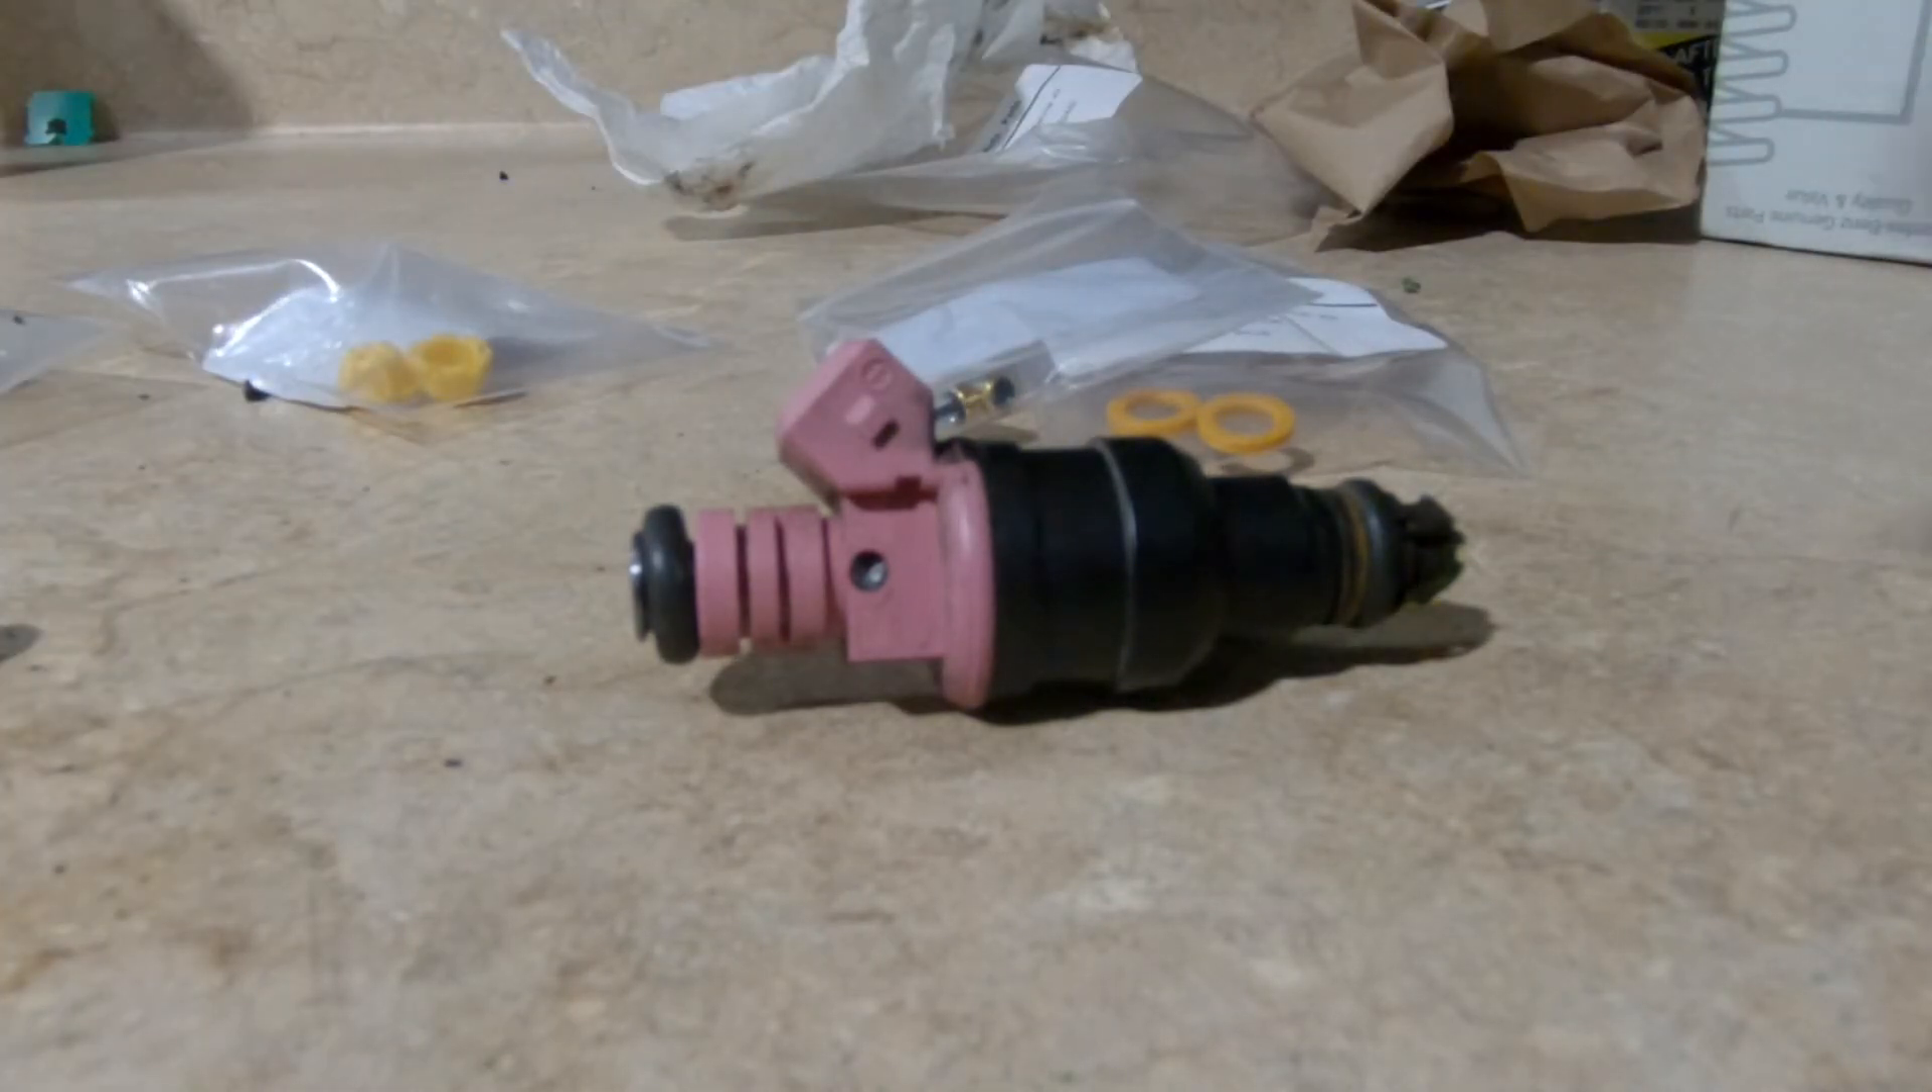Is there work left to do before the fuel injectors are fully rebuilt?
Yes.